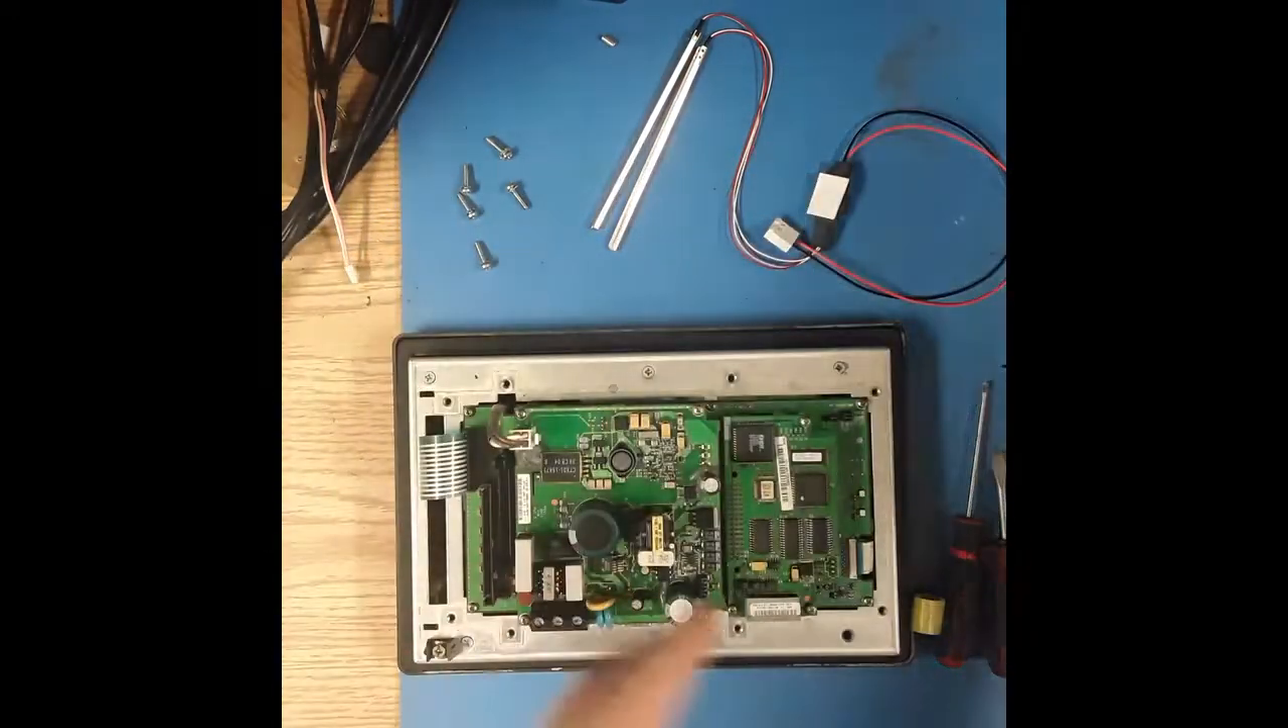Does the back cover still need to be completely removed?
No.